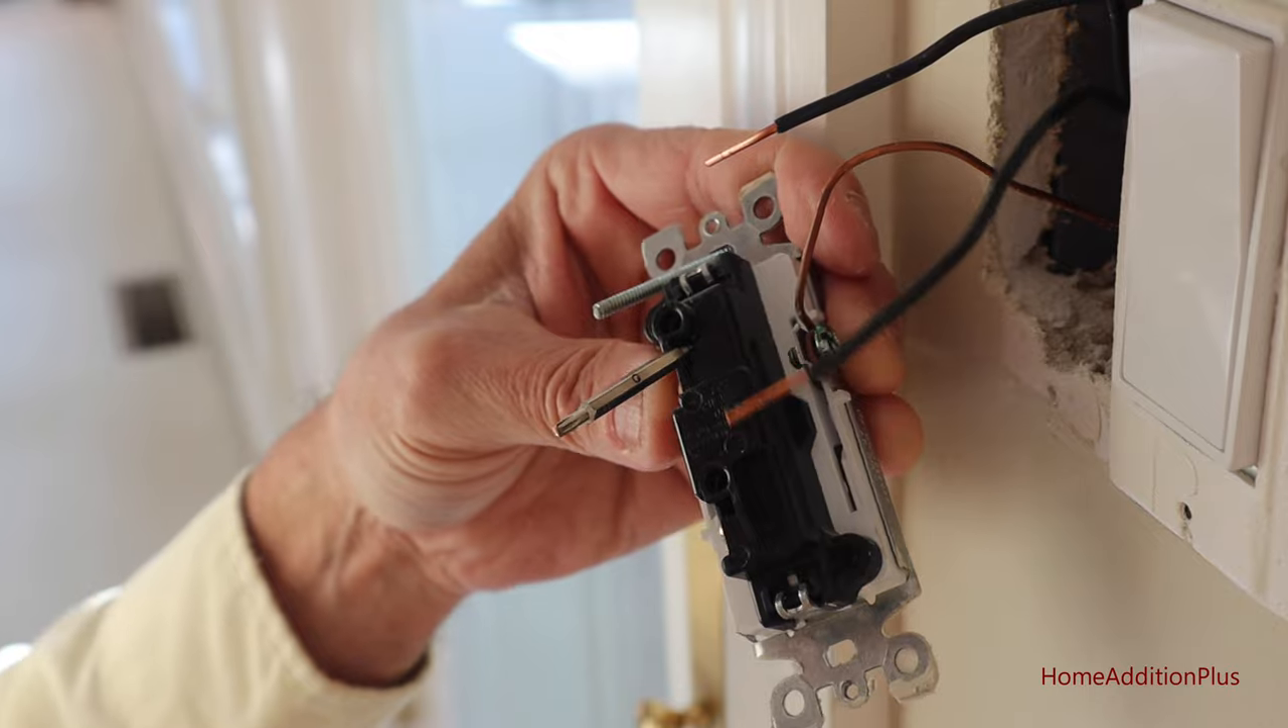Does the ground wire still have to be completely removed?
Yes.